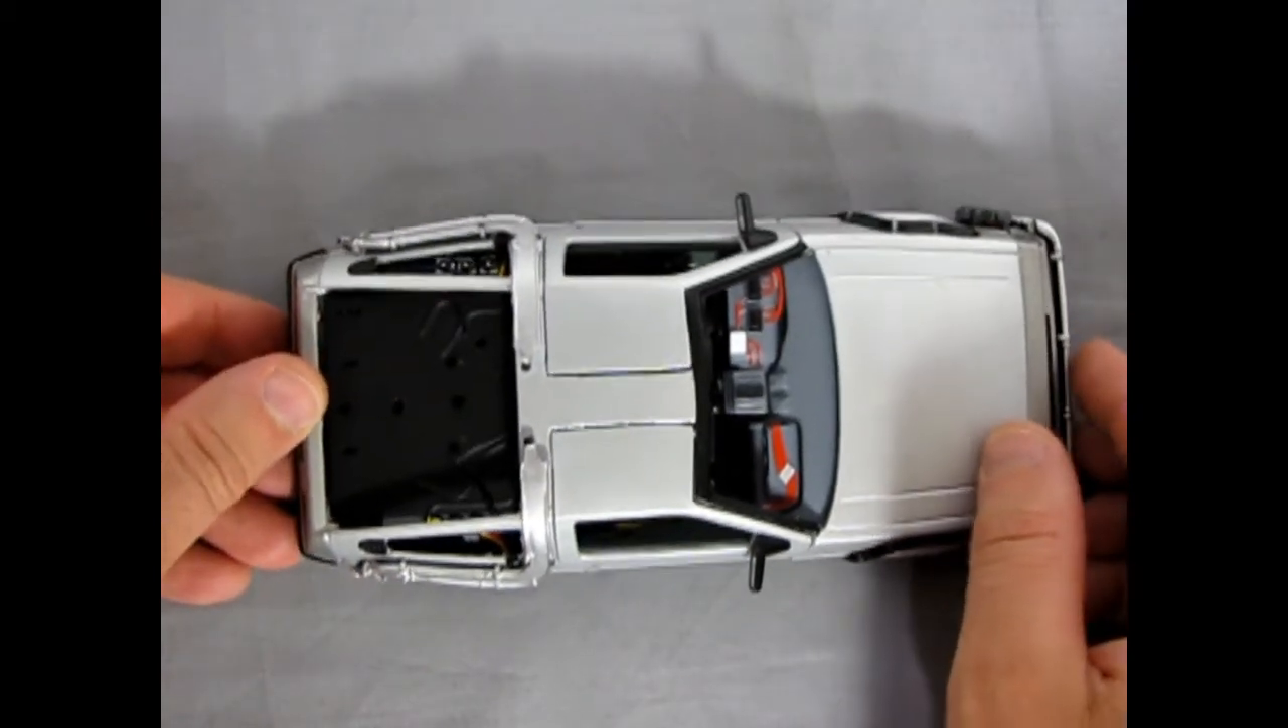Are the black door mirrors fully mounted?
Yes.